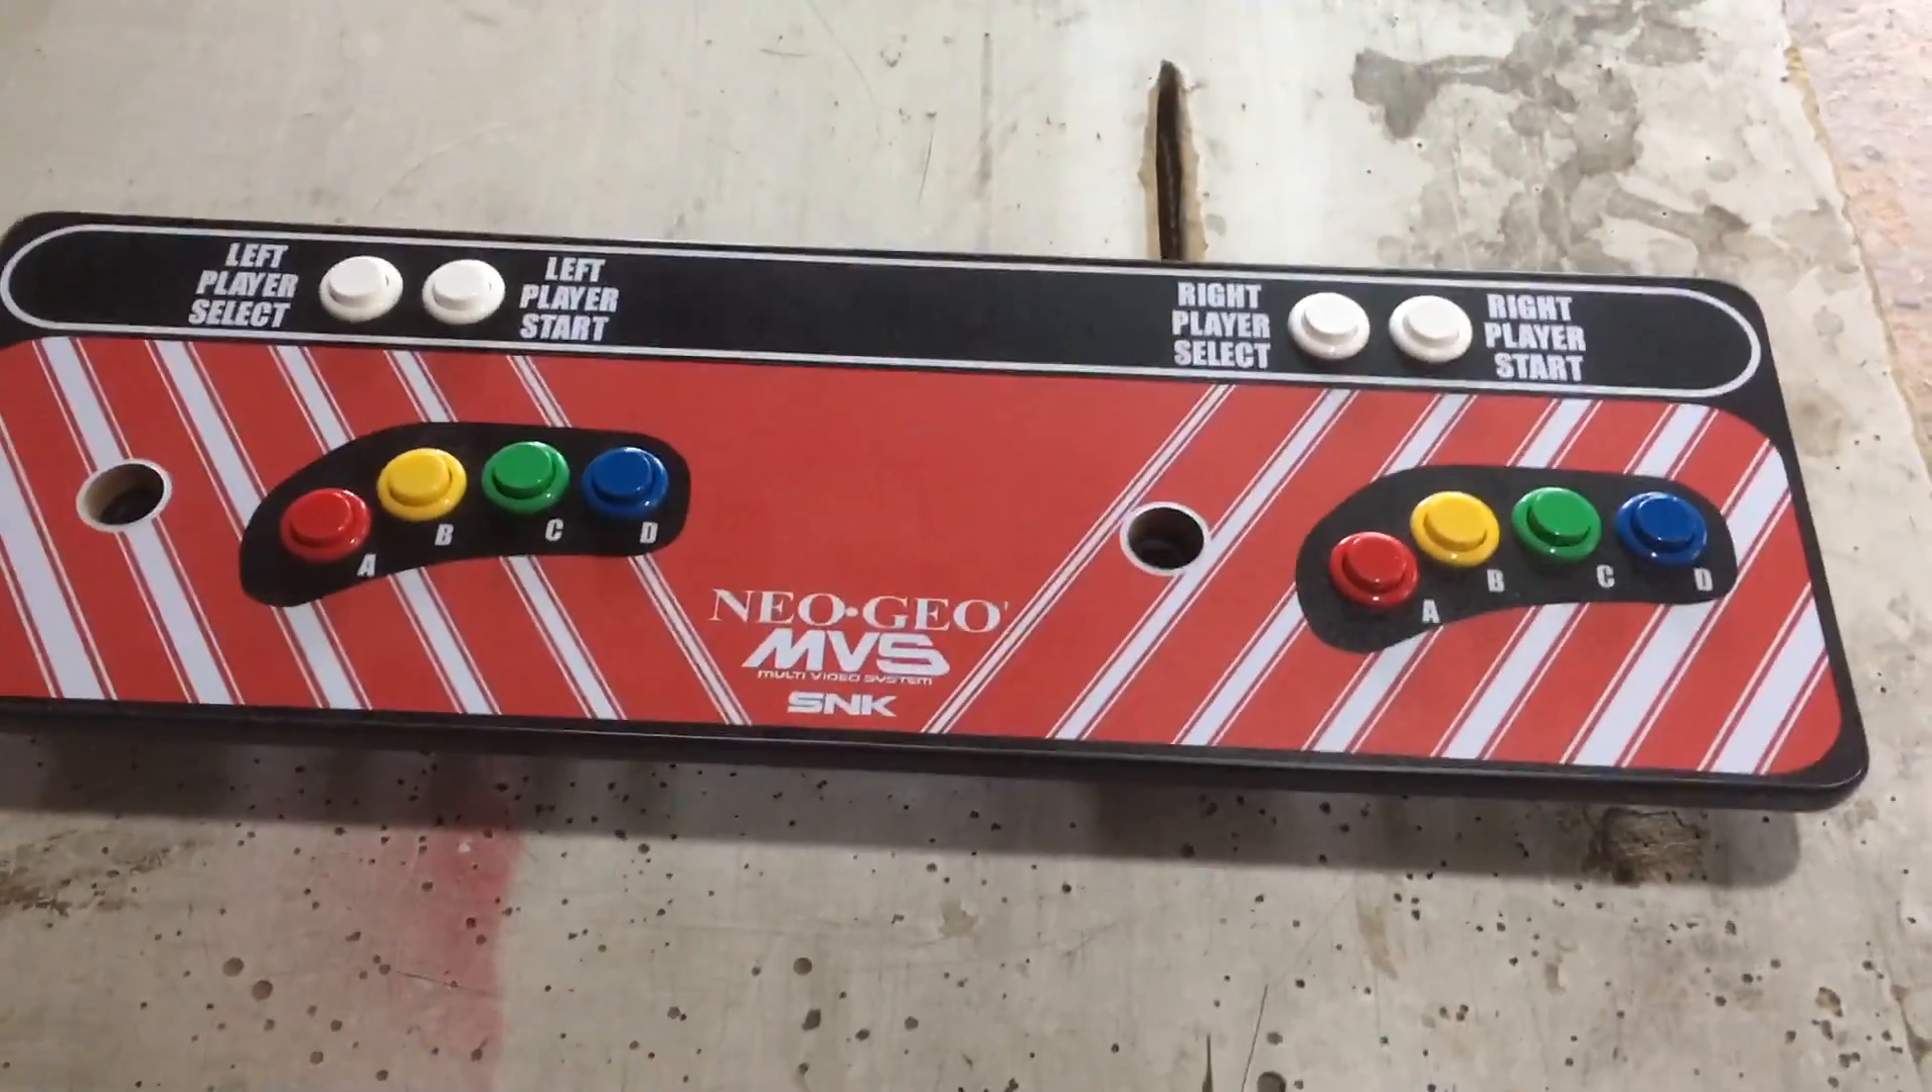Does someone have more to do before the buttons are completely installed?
No.